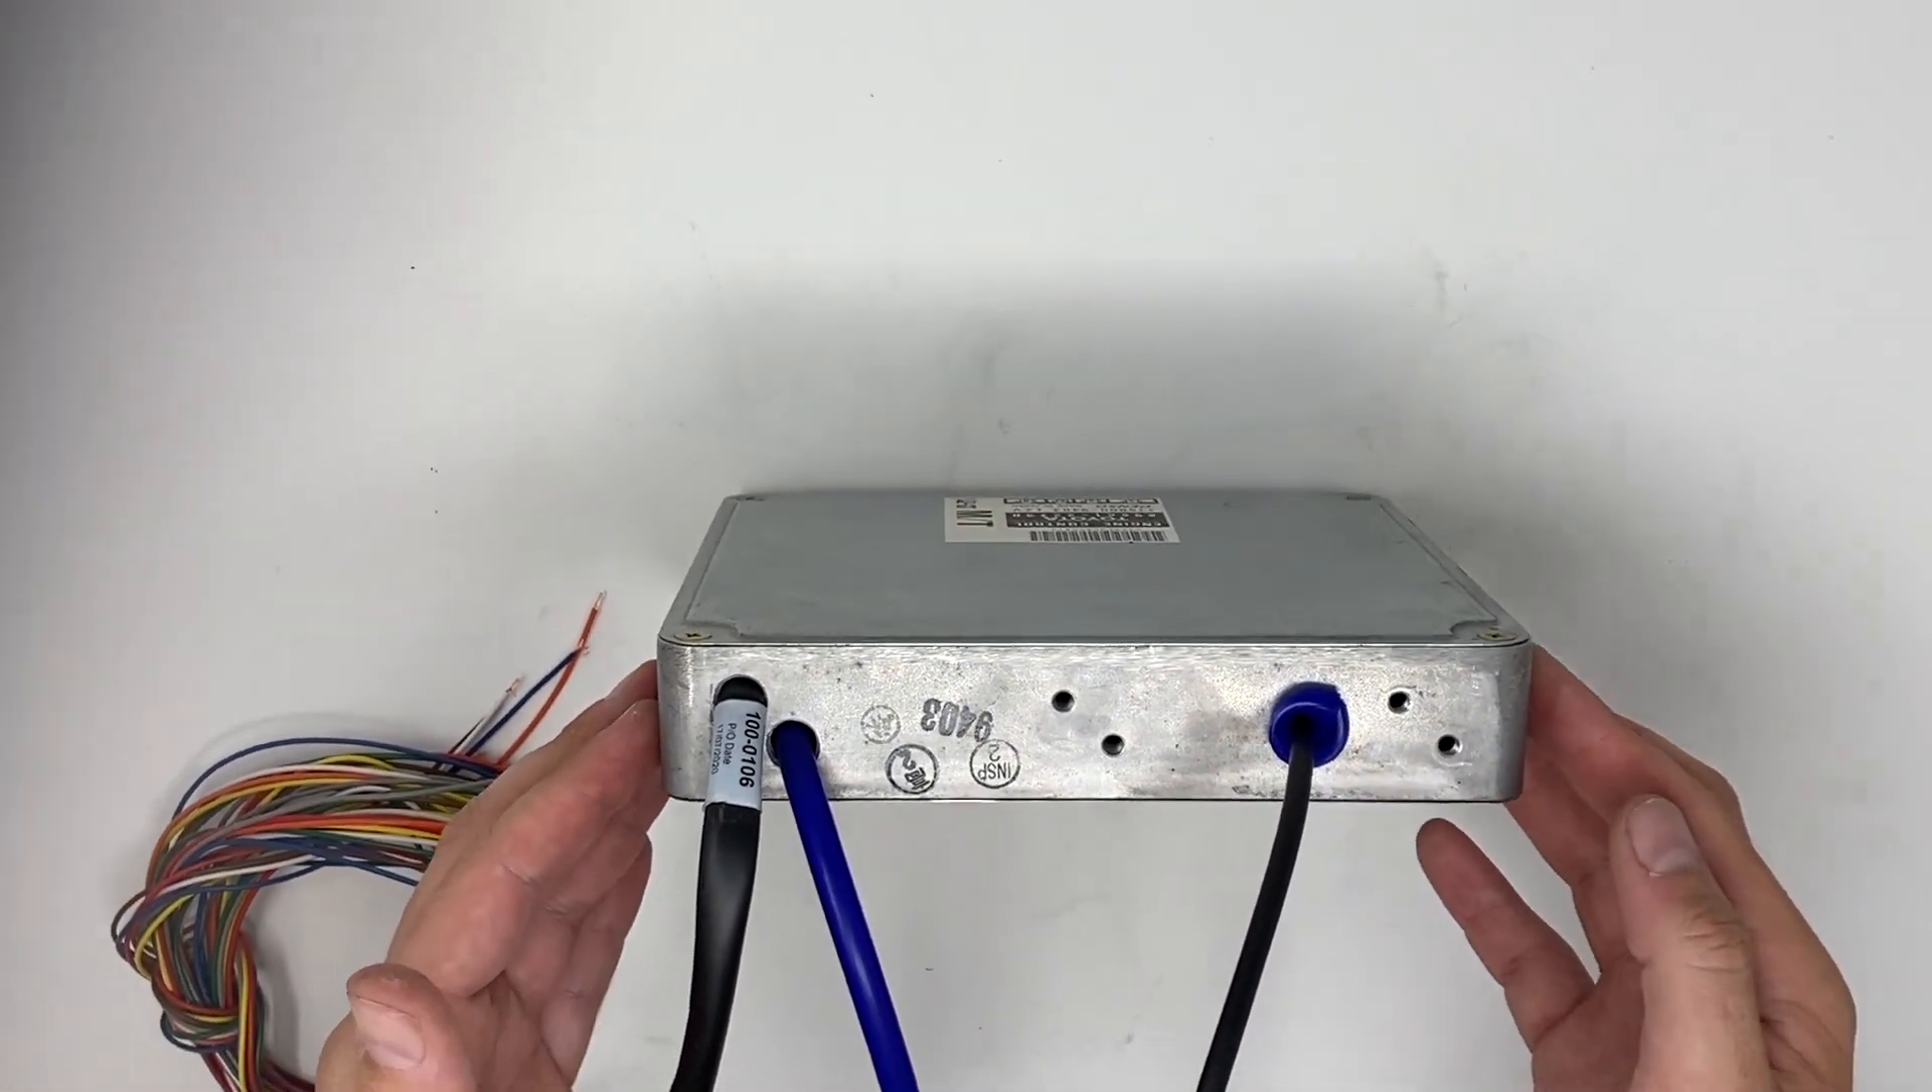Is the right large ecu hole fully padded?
Yes.